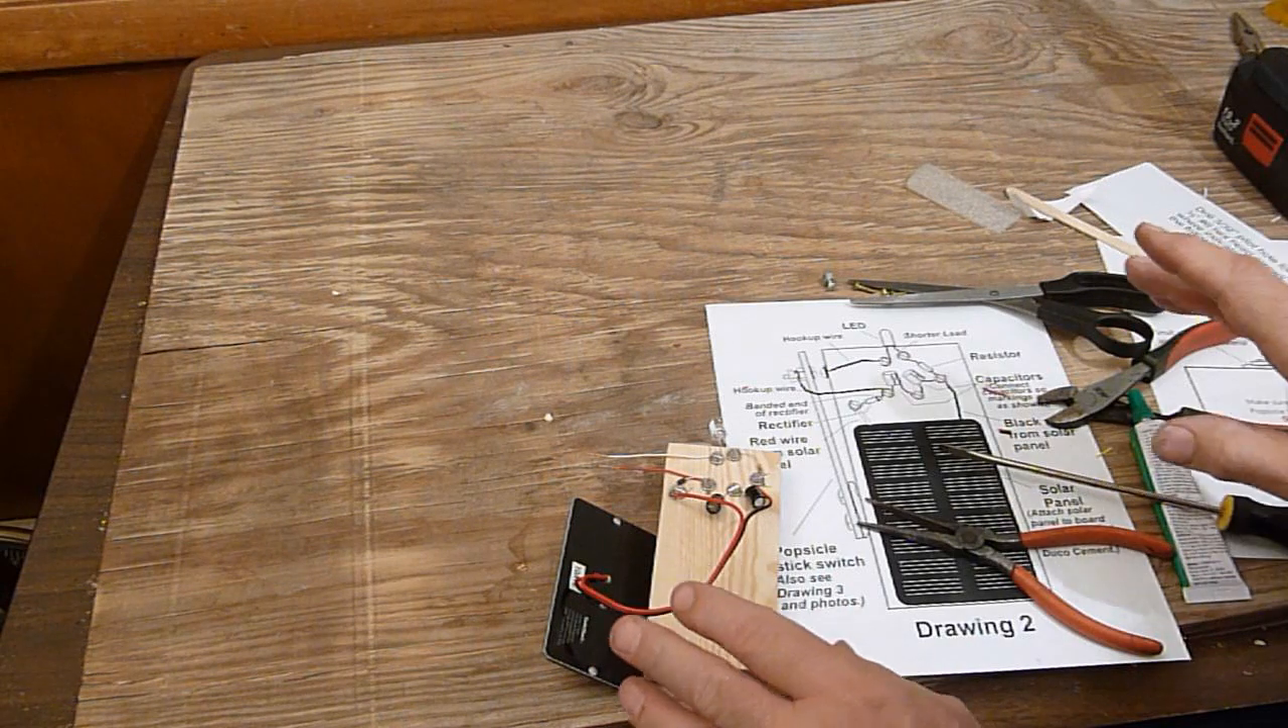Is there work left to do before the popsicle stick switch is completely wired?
Yes.